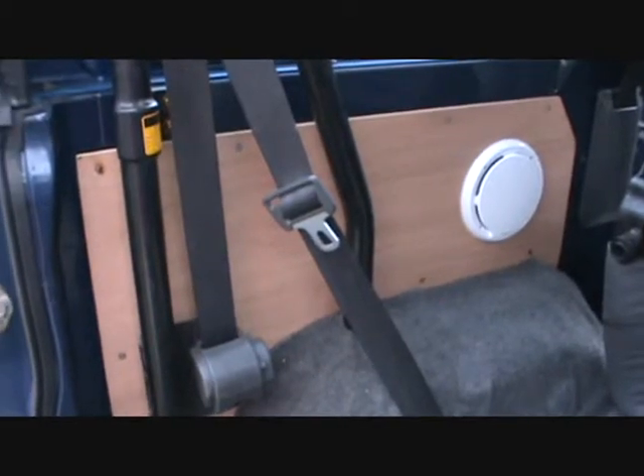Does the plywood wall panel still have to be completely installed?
No.